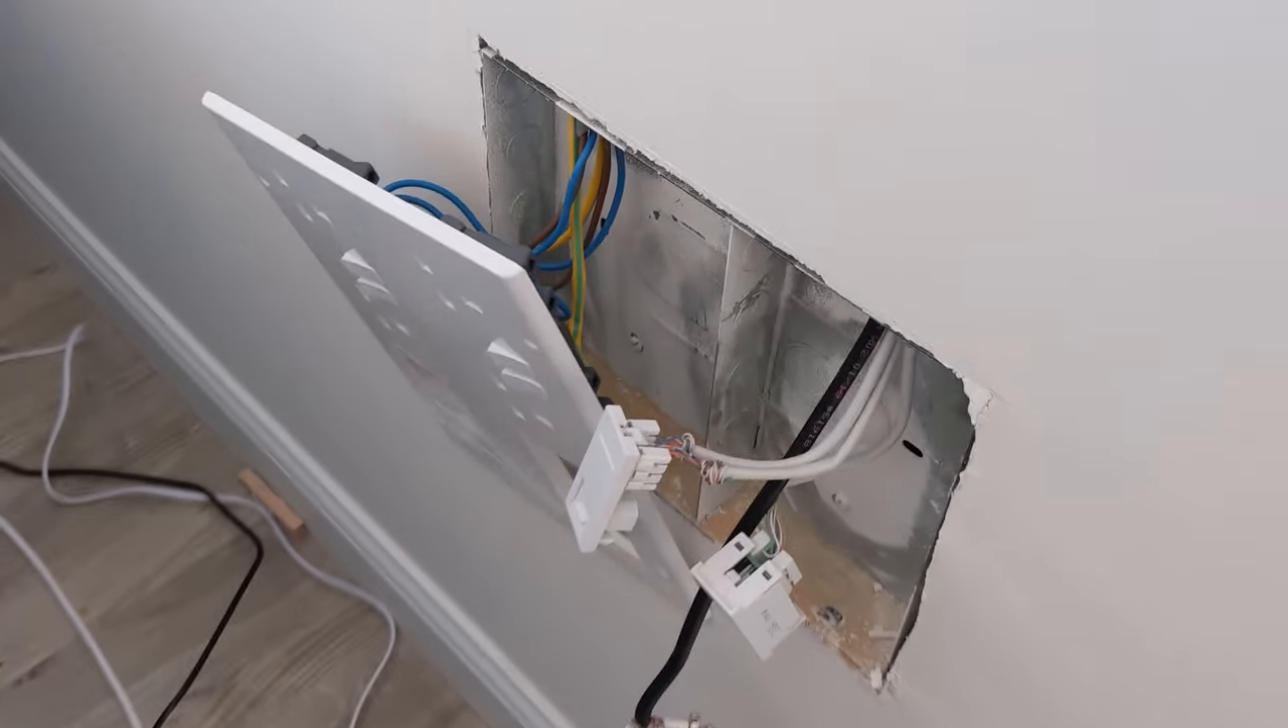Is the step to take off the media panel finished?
Yes.